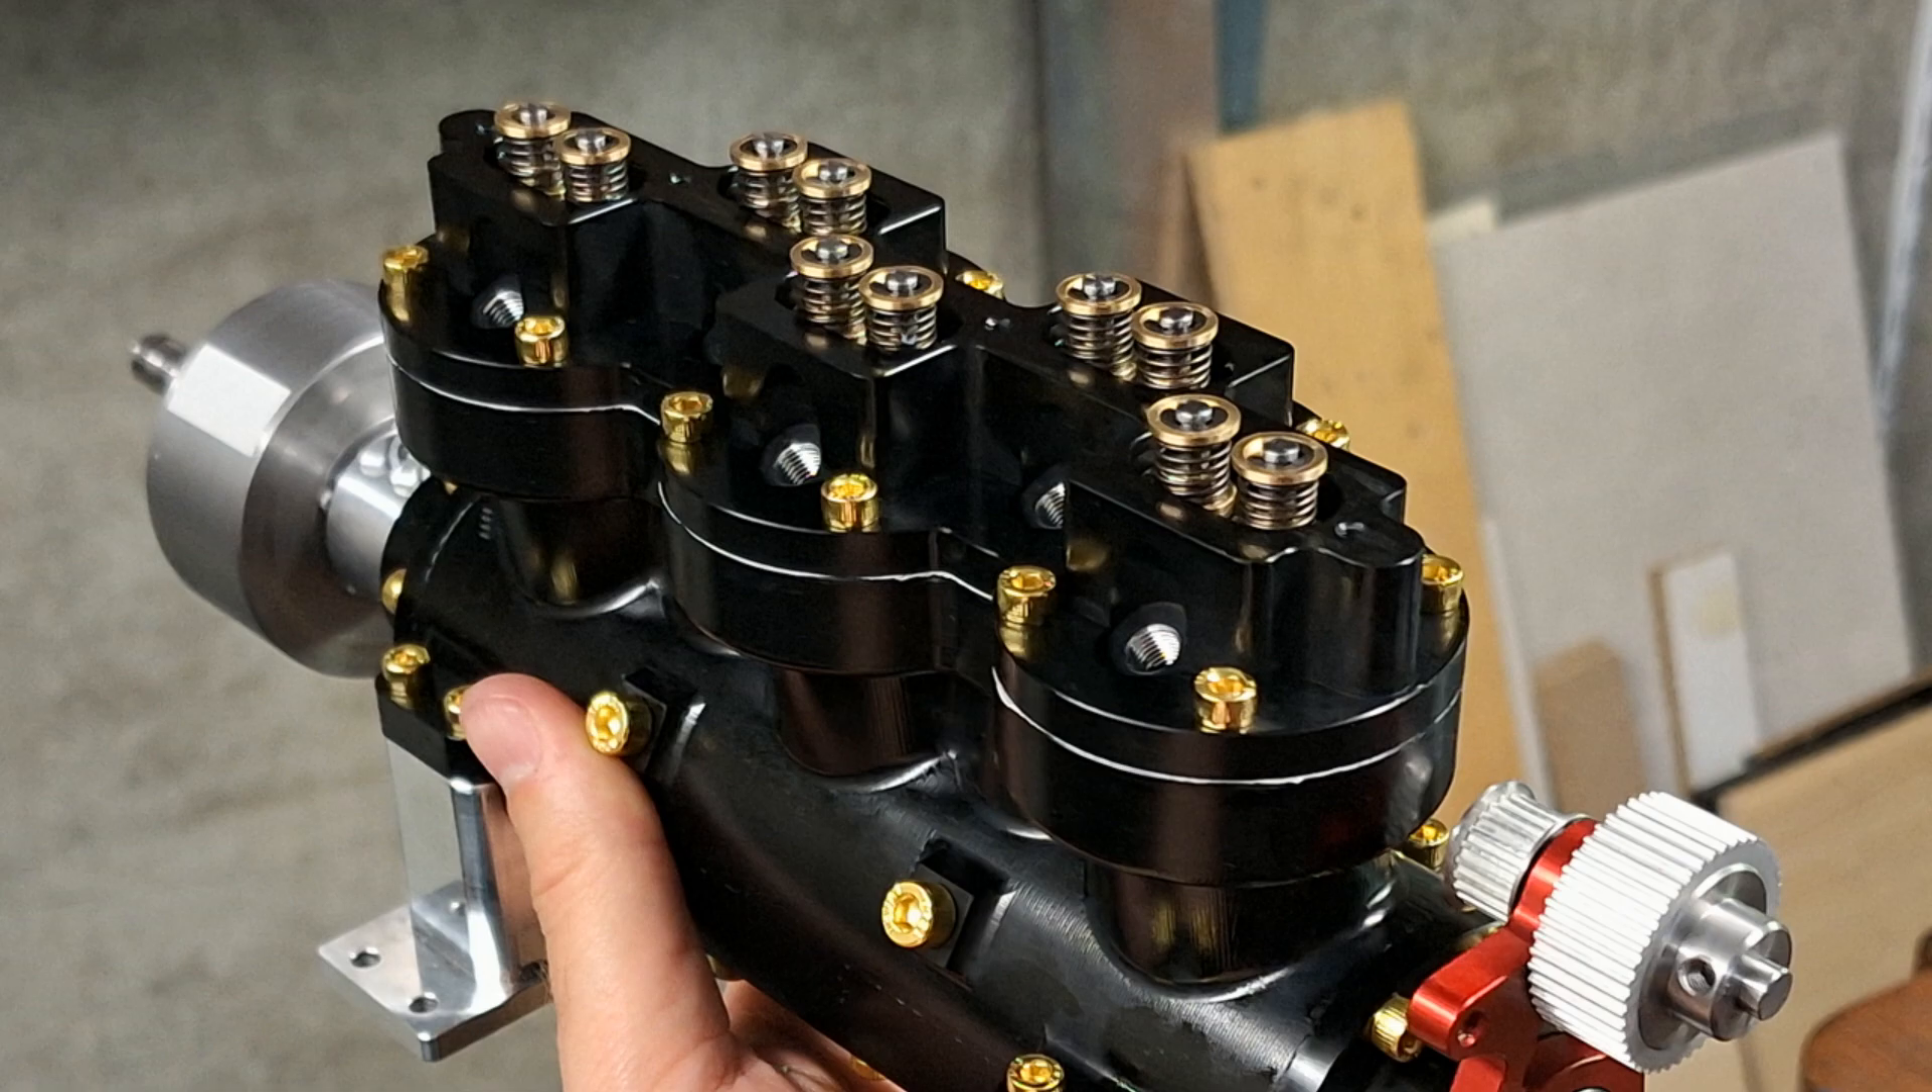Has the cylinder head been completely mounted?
Yes.